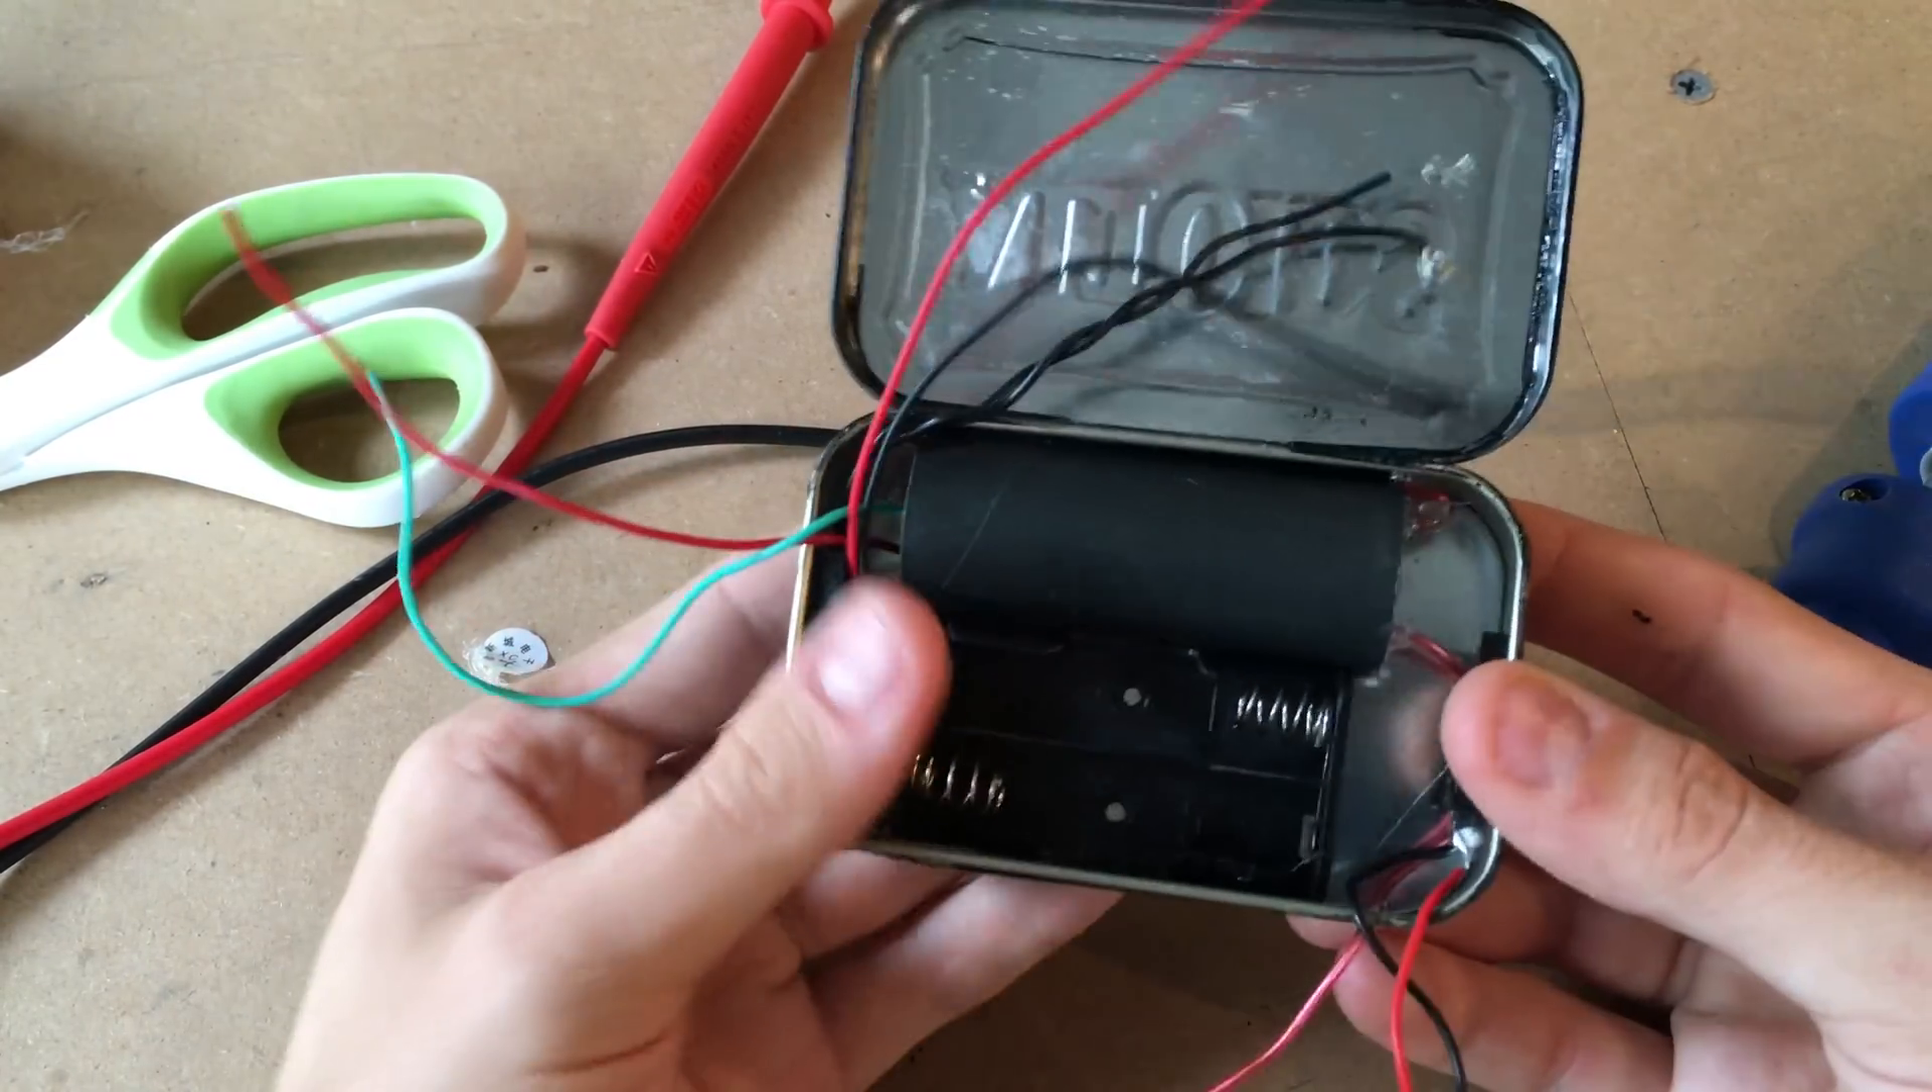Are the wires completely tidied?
No.